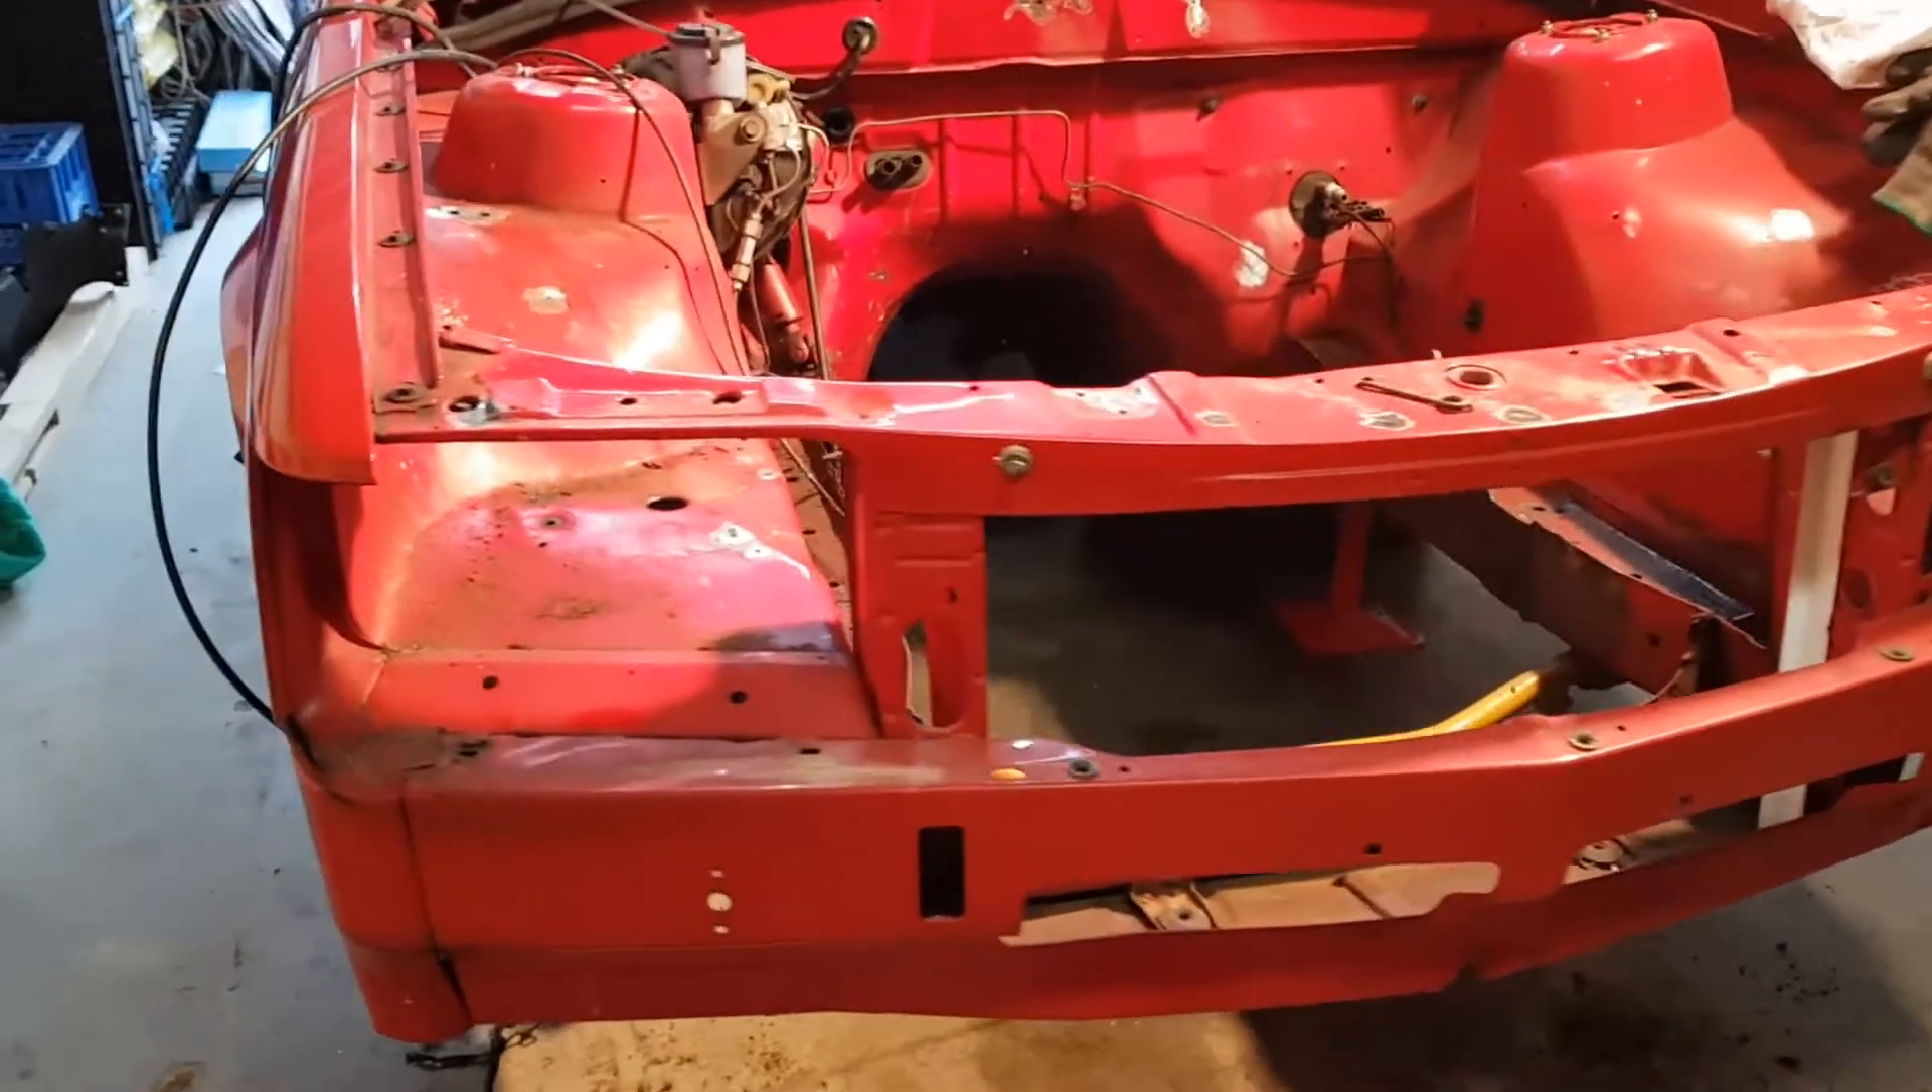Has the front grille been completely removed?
Yes.